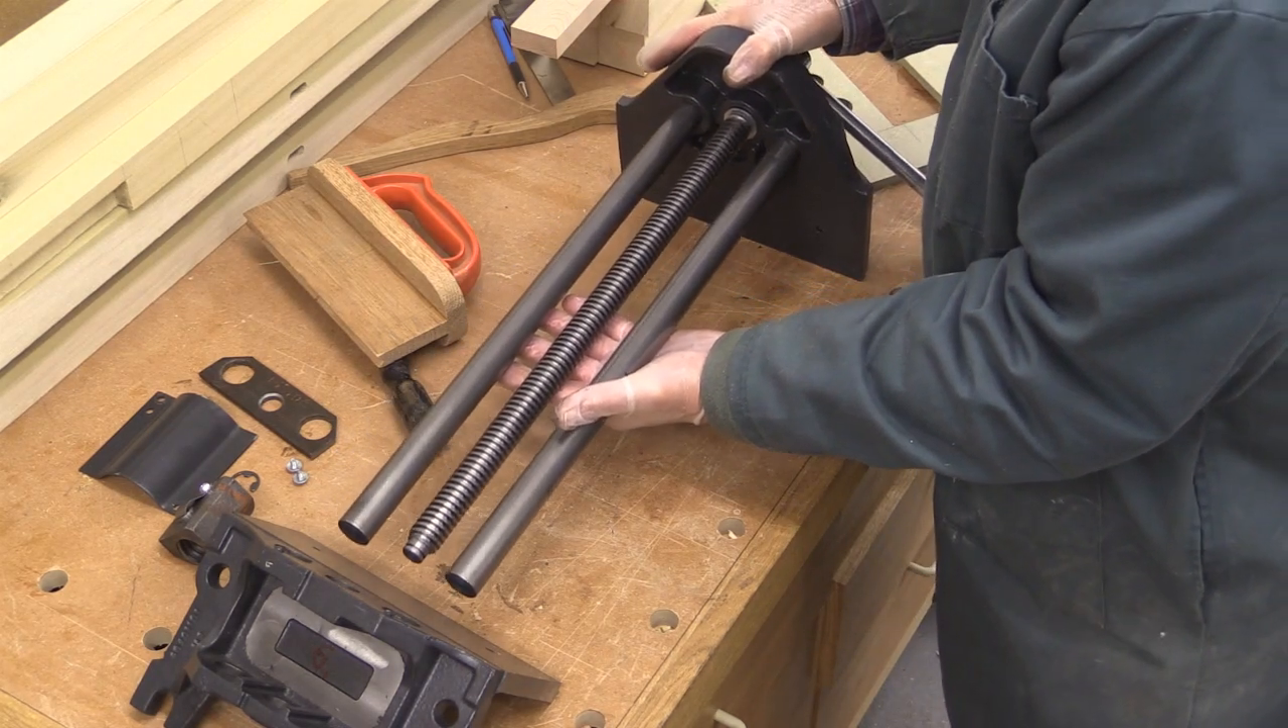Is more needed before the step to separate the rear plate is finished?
No.